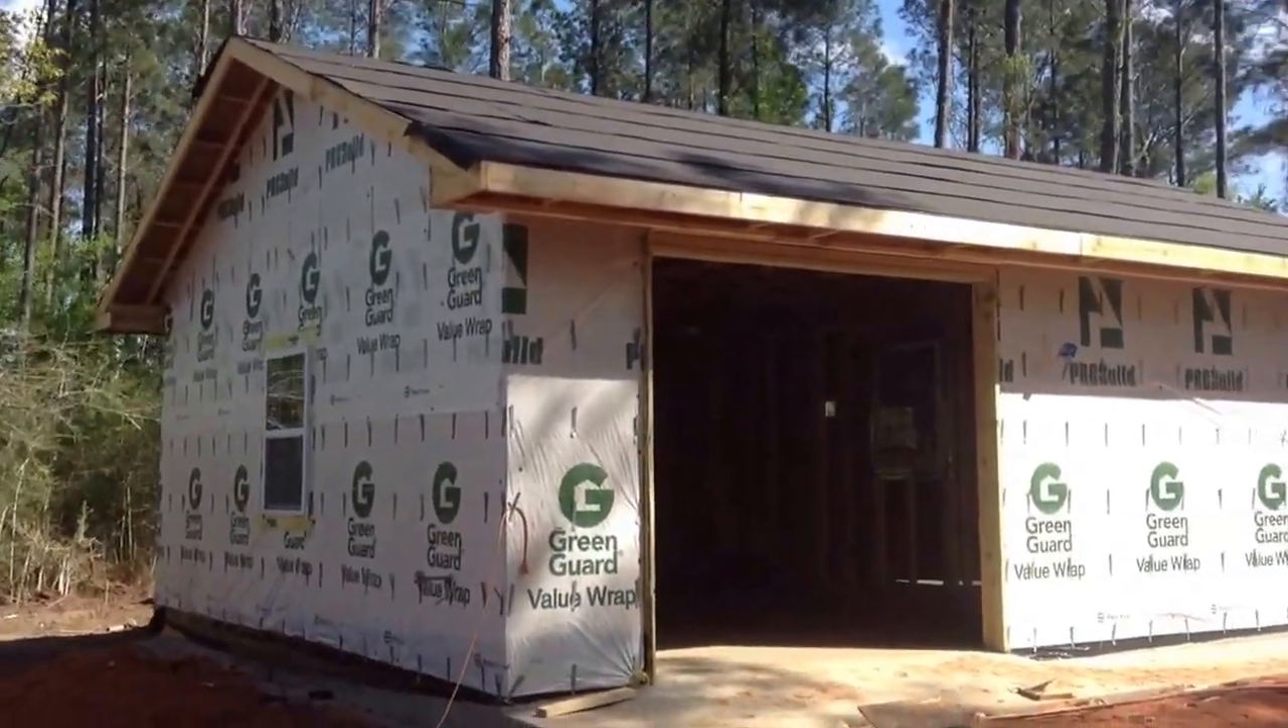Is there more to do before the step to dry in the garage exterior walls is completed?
No.